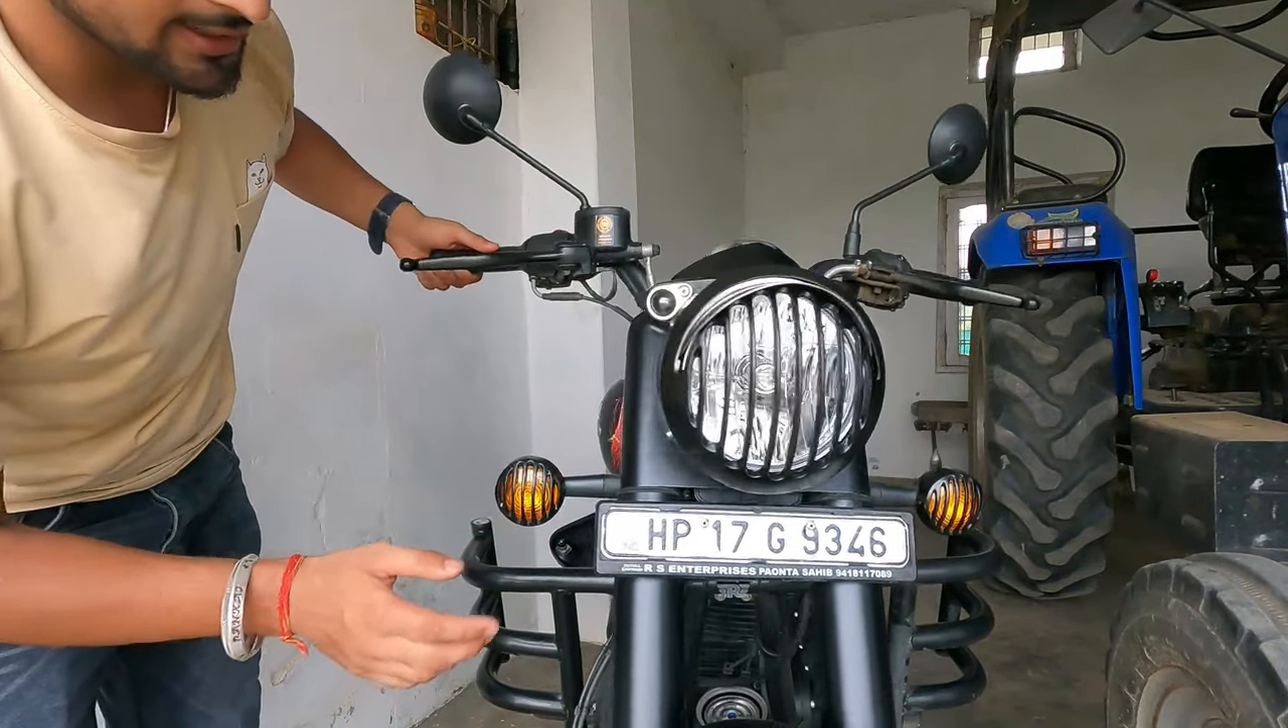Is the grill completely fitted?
Yes.